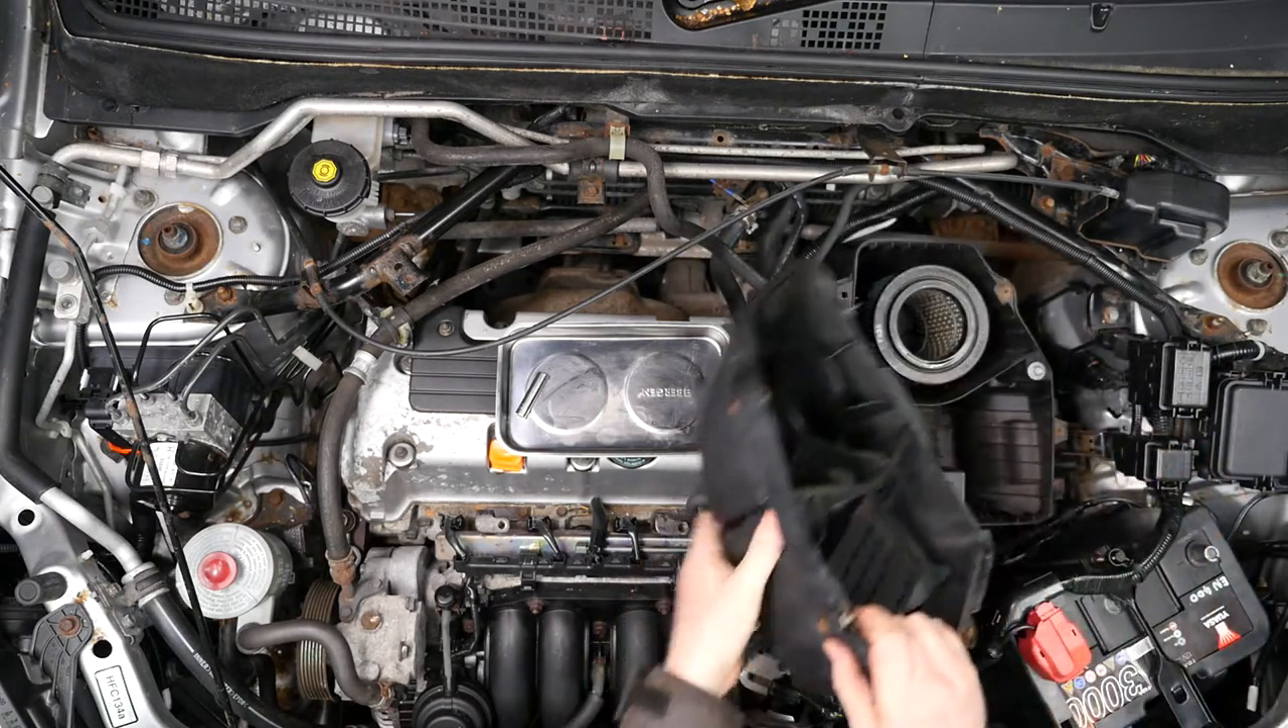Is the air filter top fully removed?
Yes.